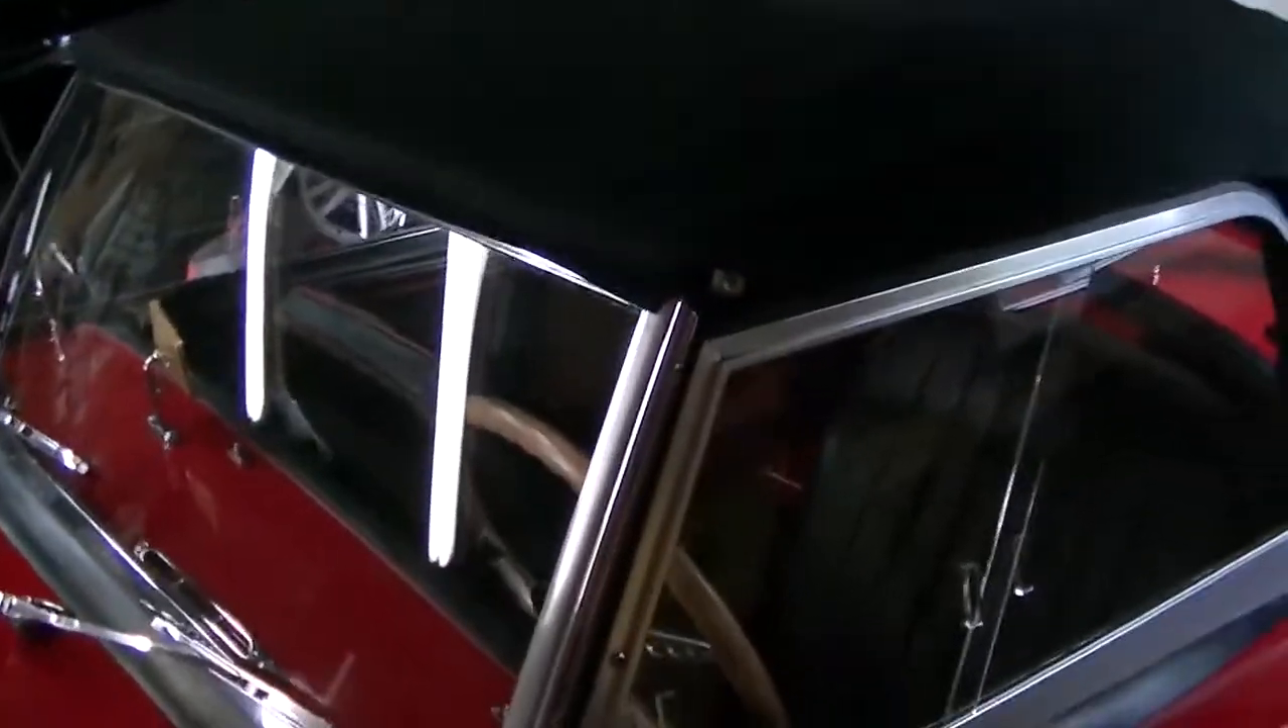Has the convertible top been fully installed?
Yes.